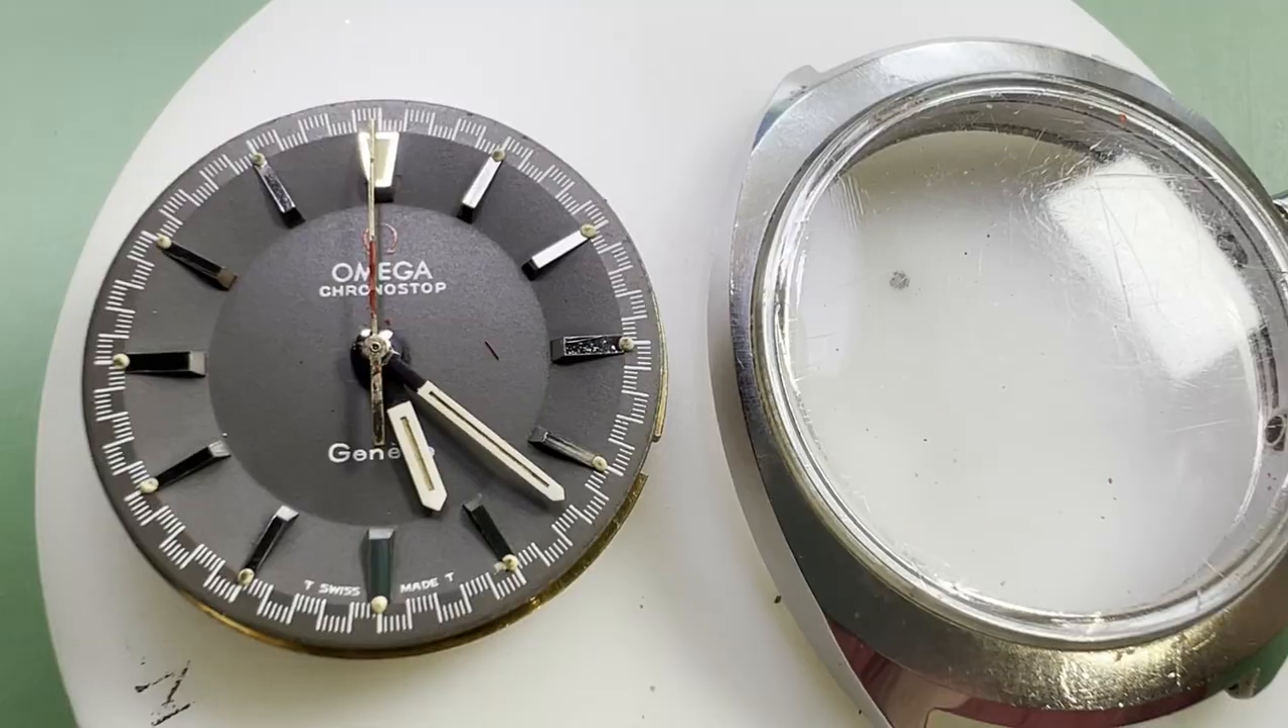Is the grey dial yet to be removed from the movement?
Yes.